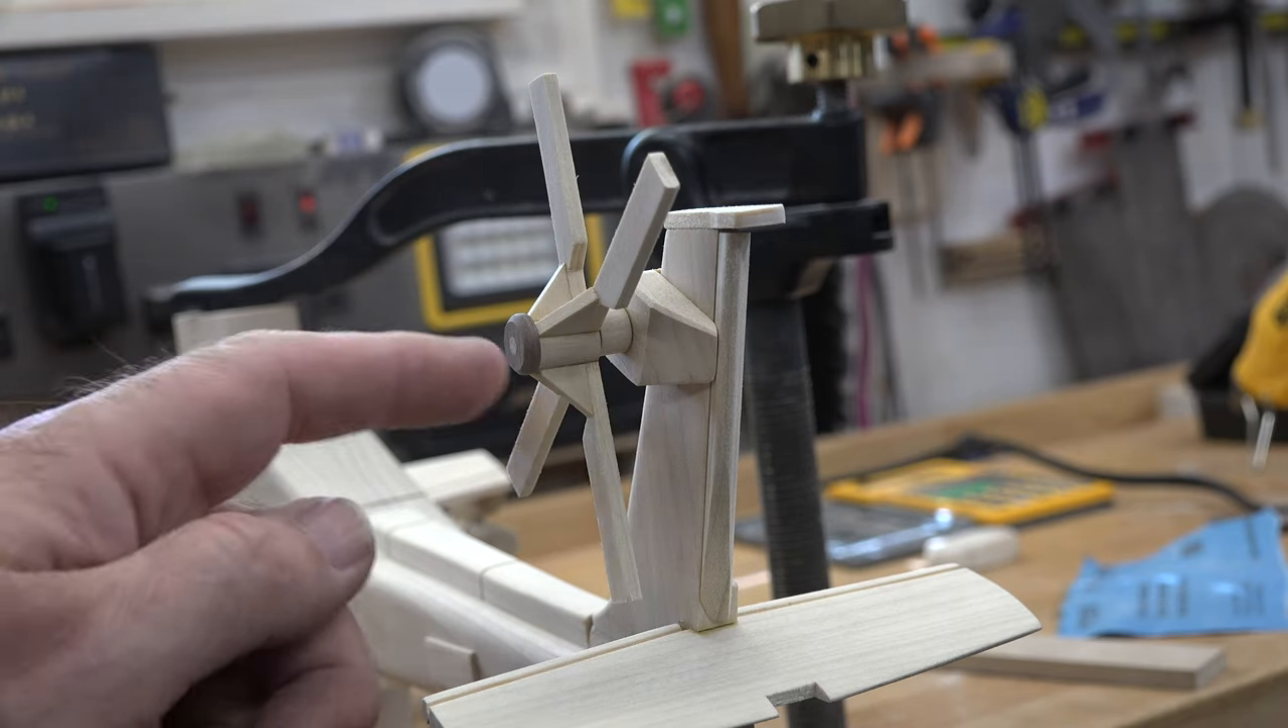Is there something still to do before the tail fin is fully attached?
No.